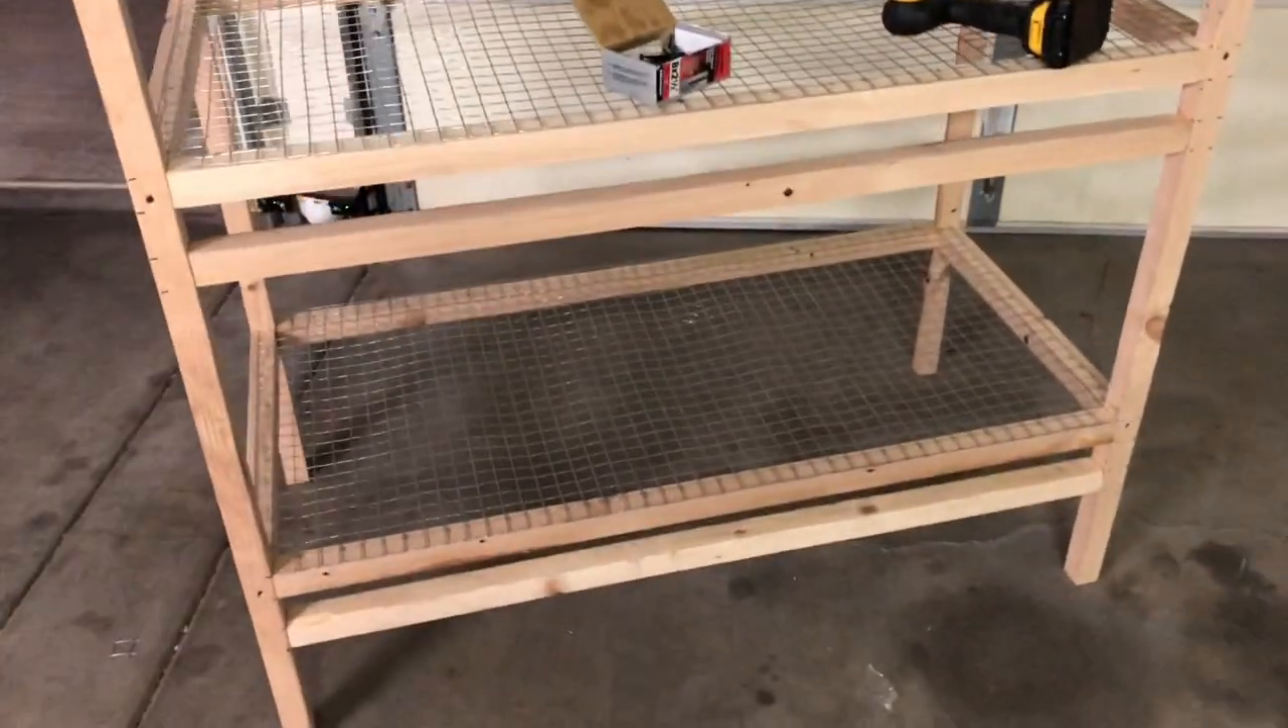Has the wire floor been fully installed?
Yes.